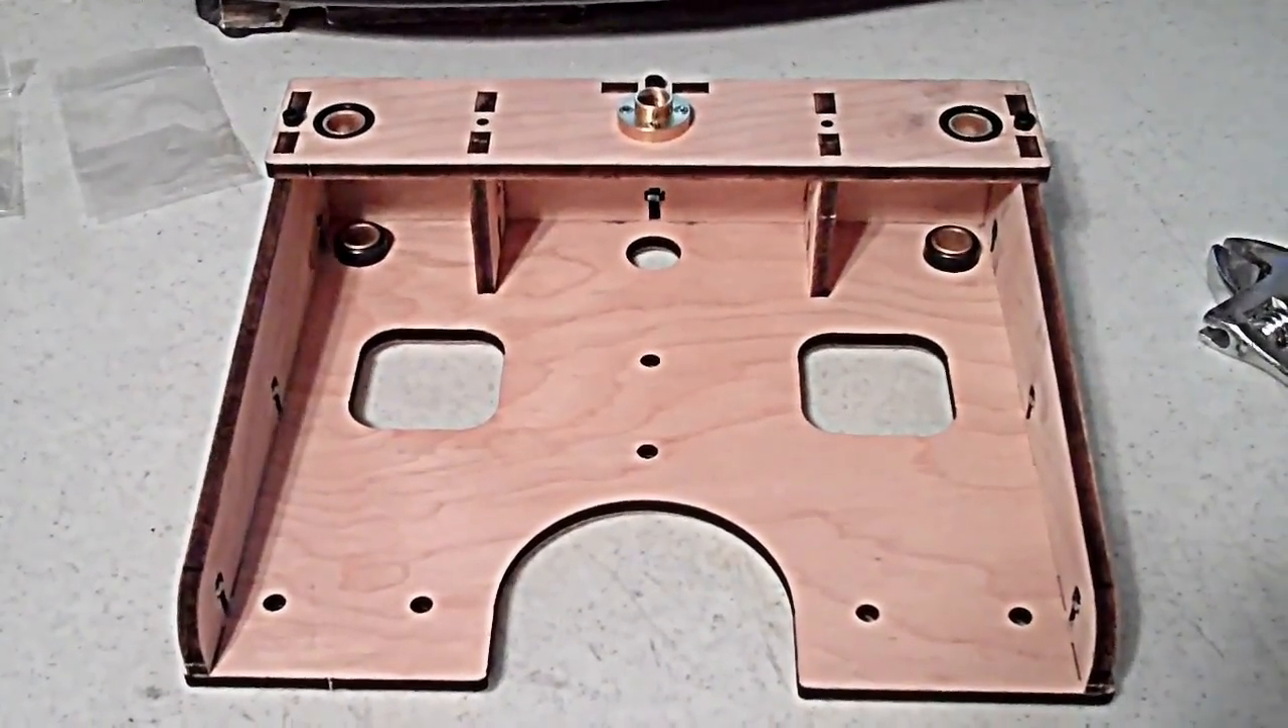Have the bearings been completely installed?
Yes.